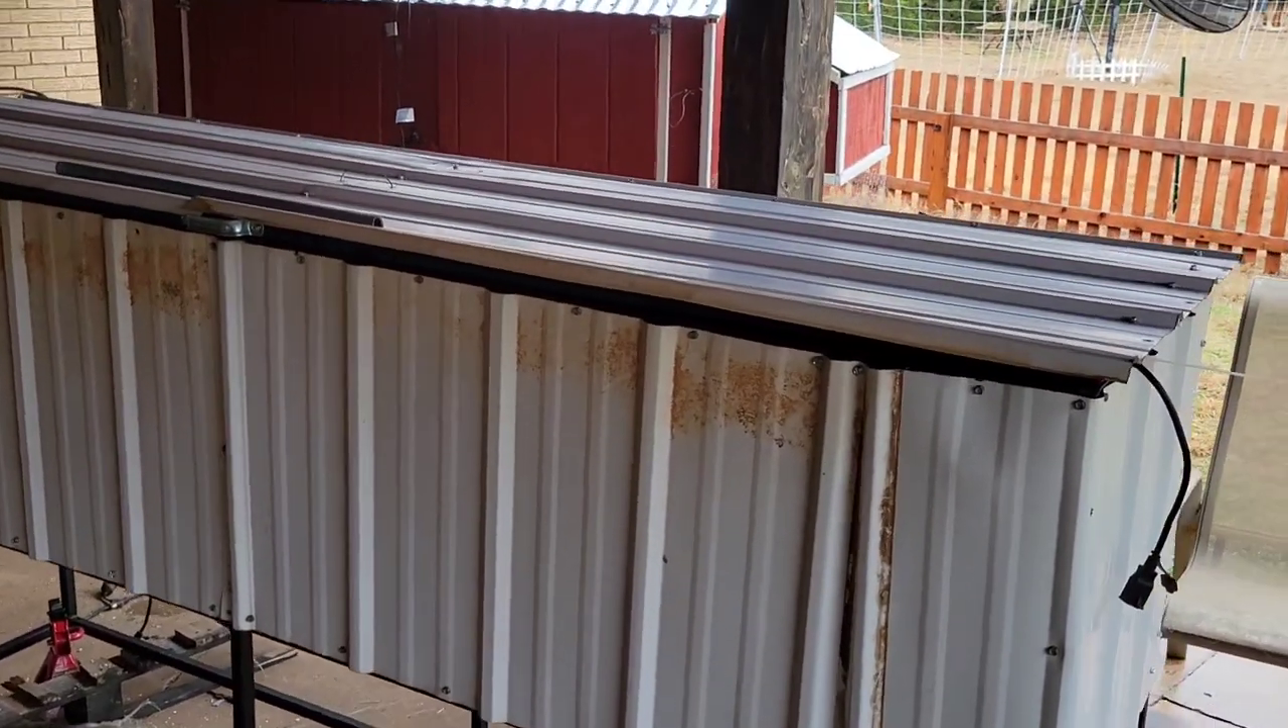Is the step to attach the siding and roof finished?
Yes.